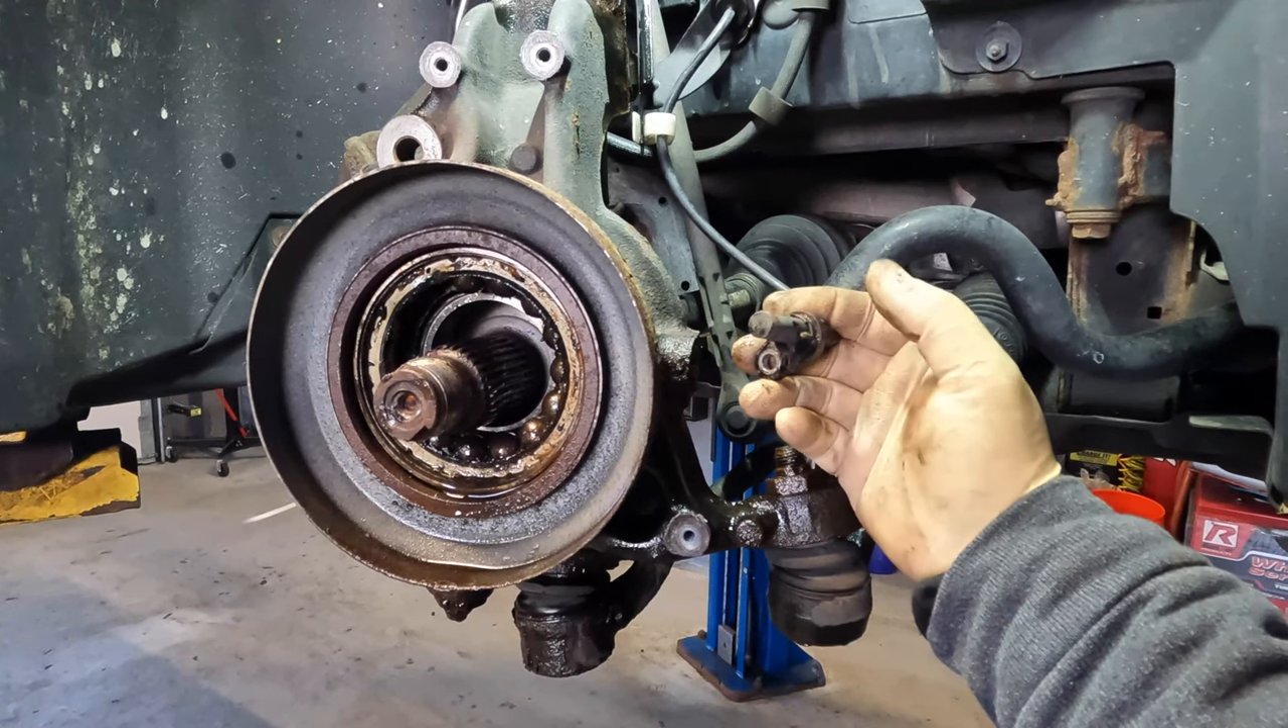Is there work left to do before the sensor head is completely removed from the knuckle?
No.